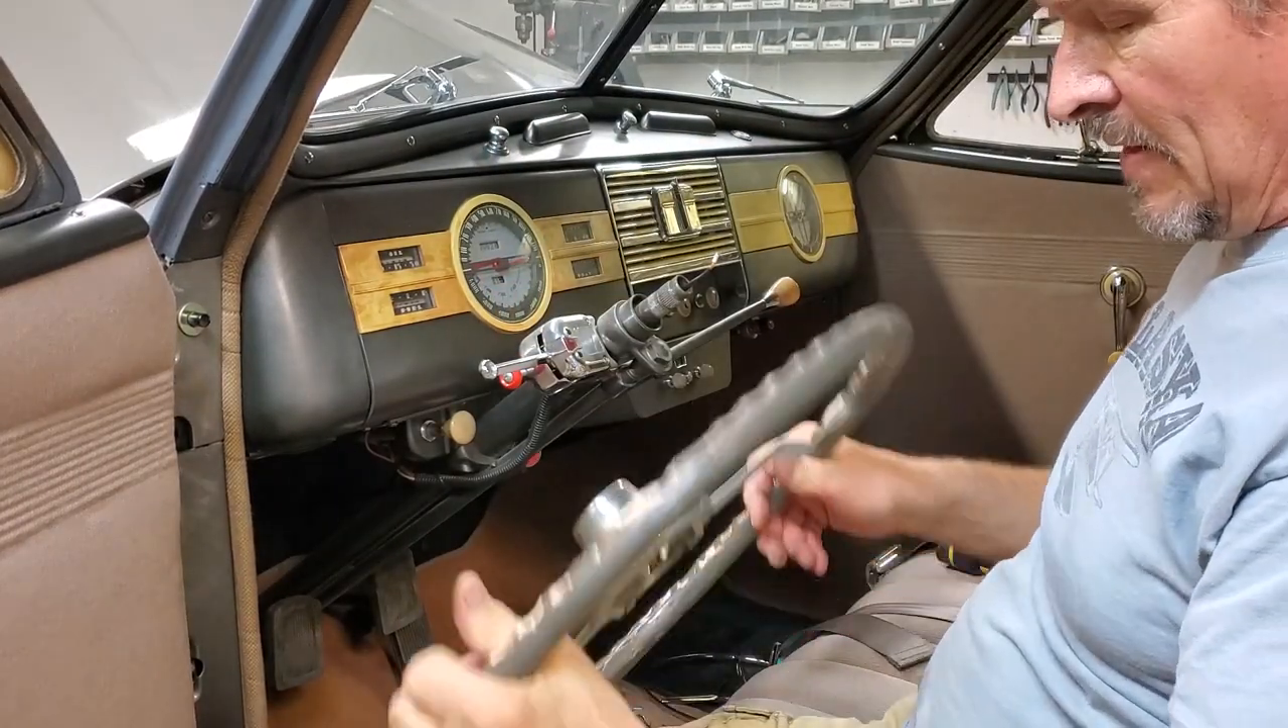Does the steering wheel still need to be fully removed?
No.